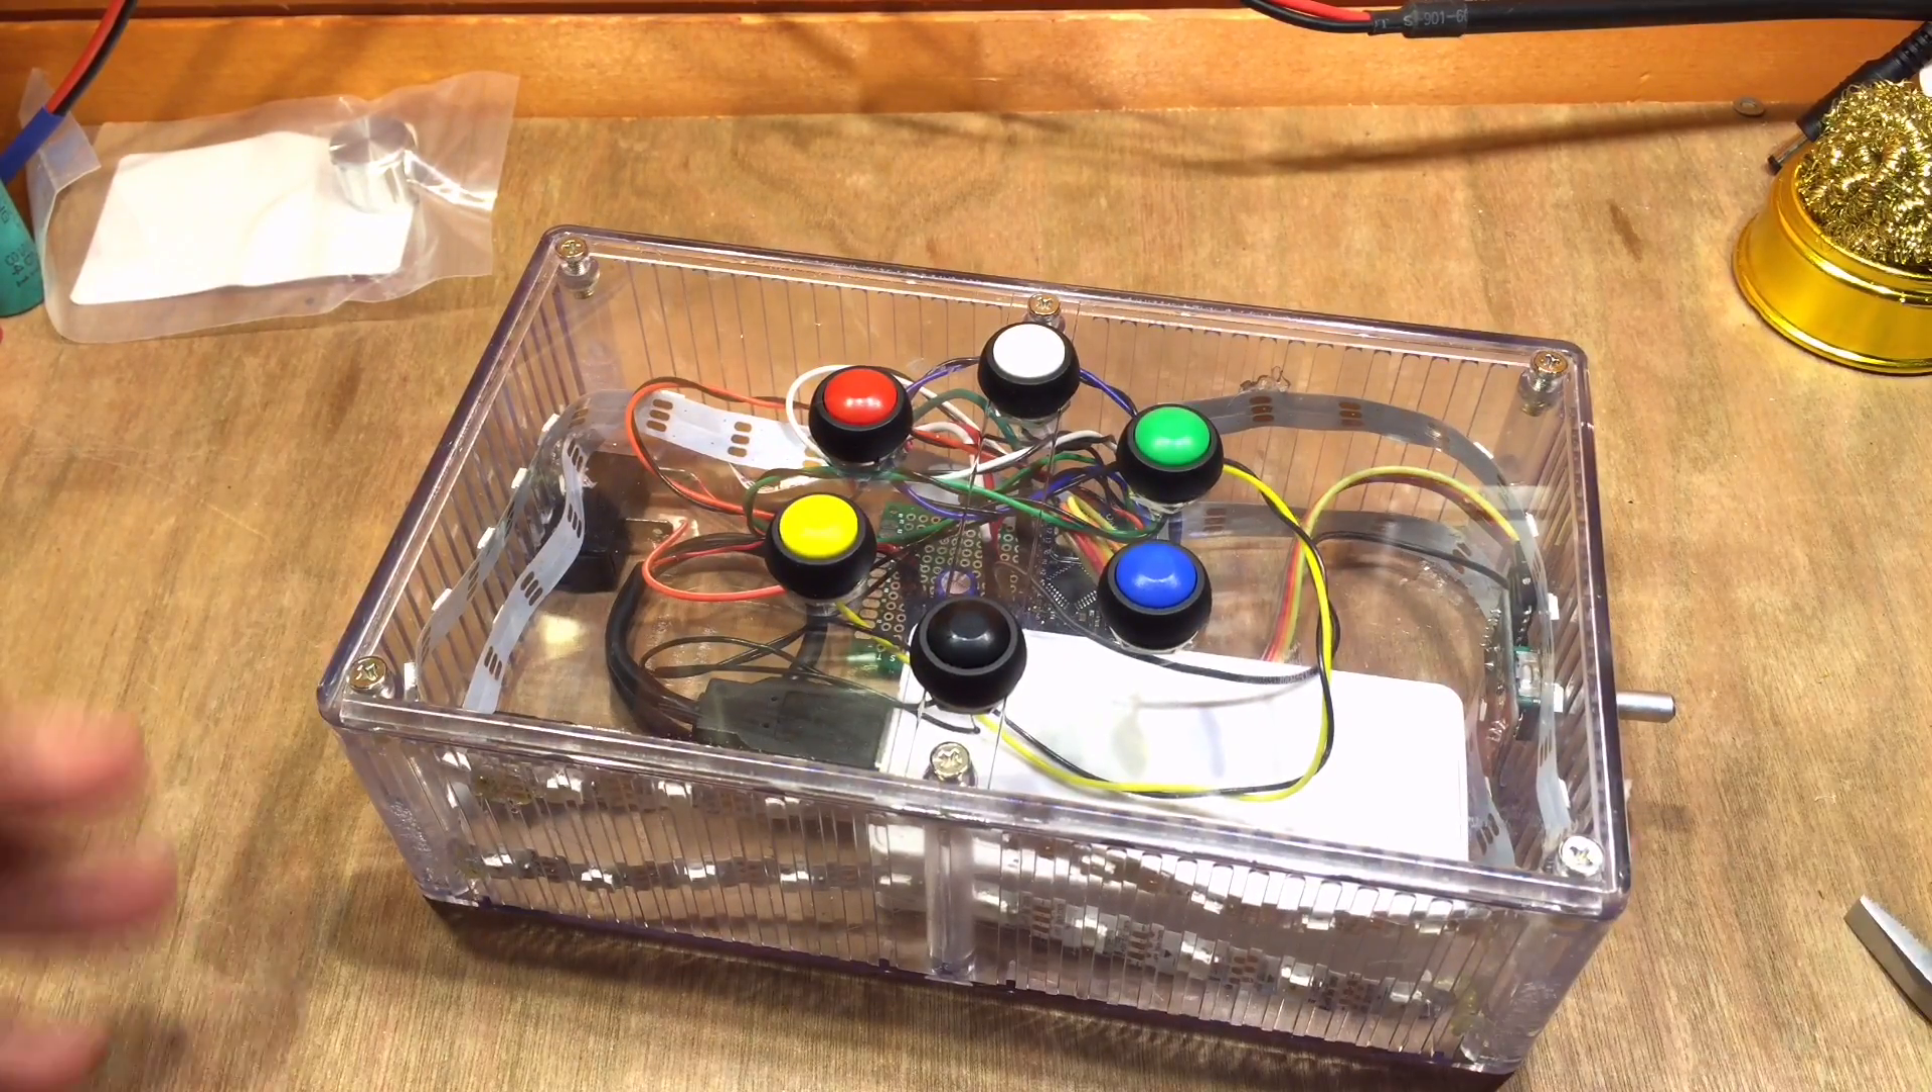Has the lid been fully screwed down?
Yes.